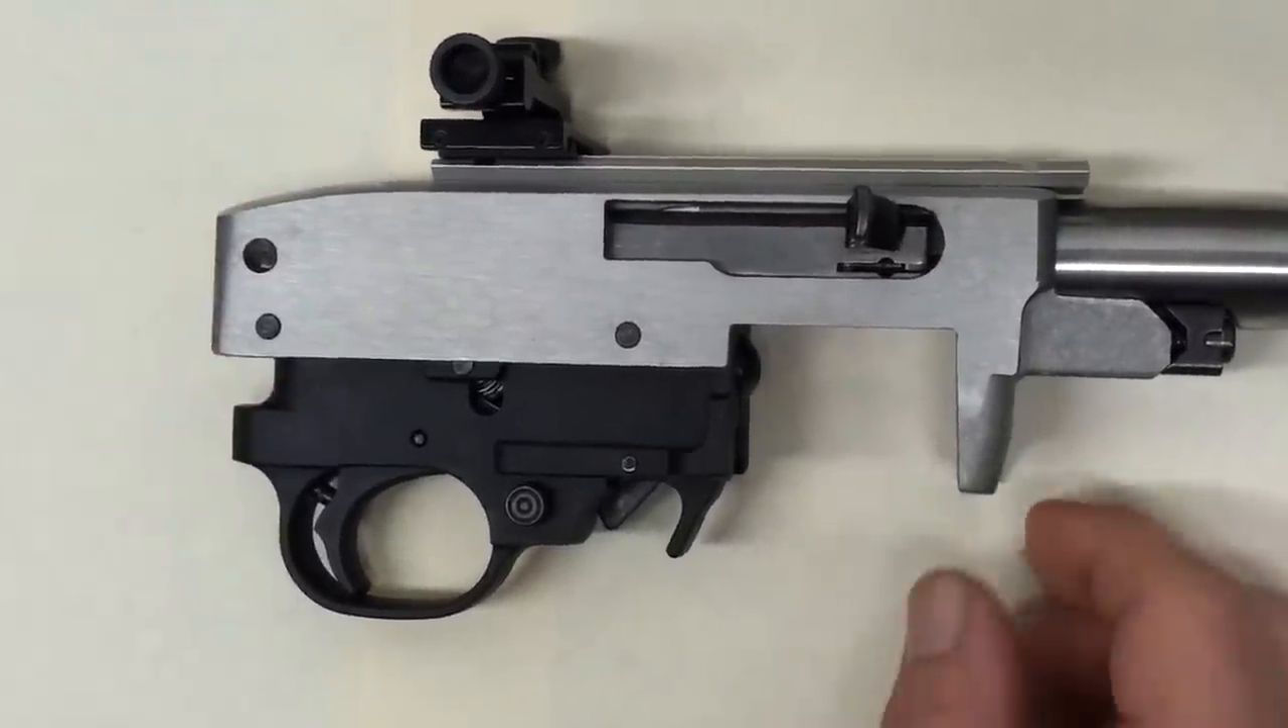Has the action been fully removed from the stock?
Yes.